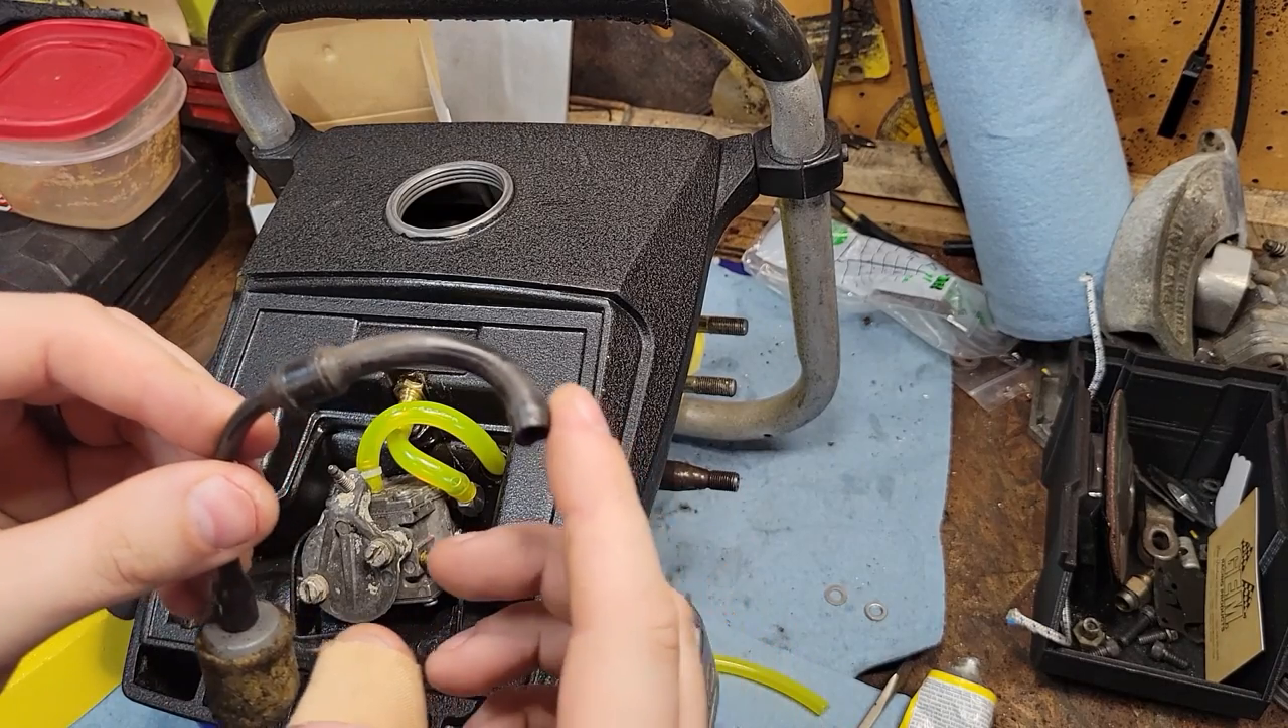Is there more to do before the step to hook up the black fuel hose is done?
Yes.